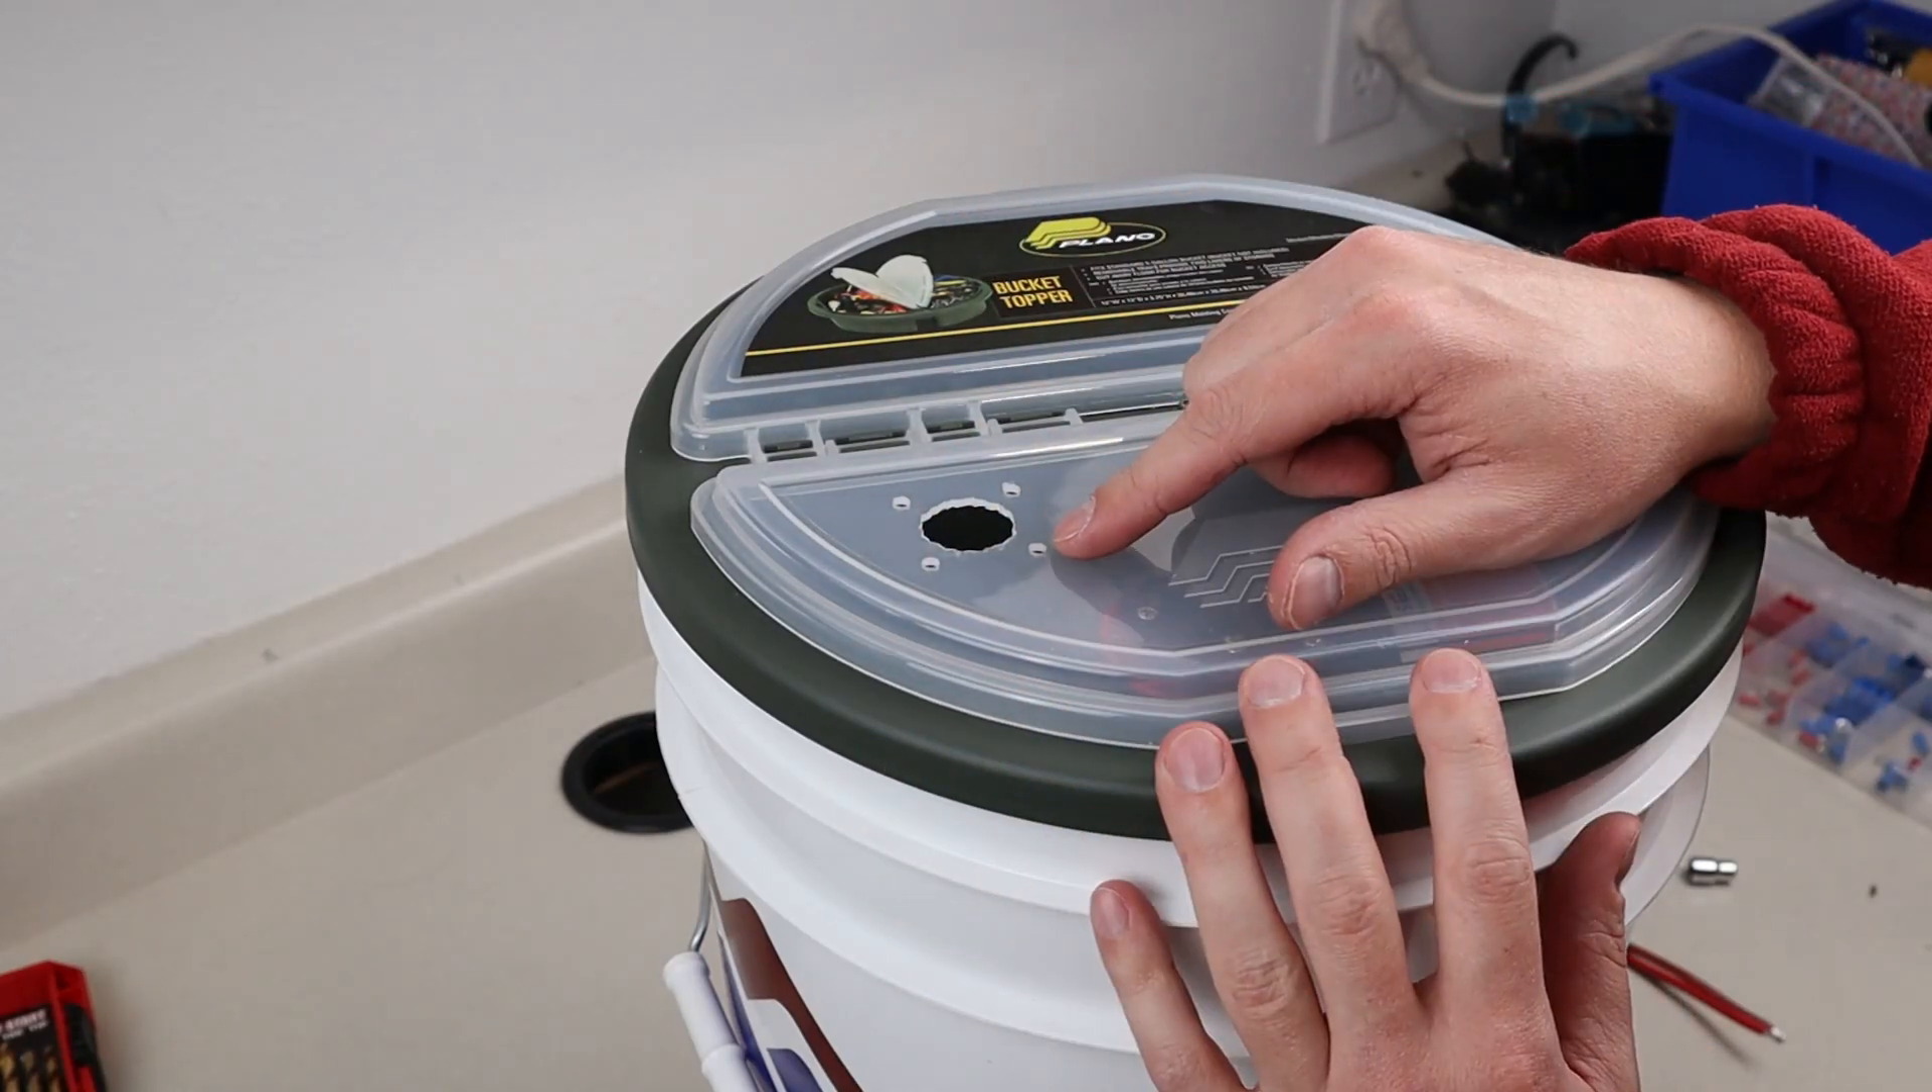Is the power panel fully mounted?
No.